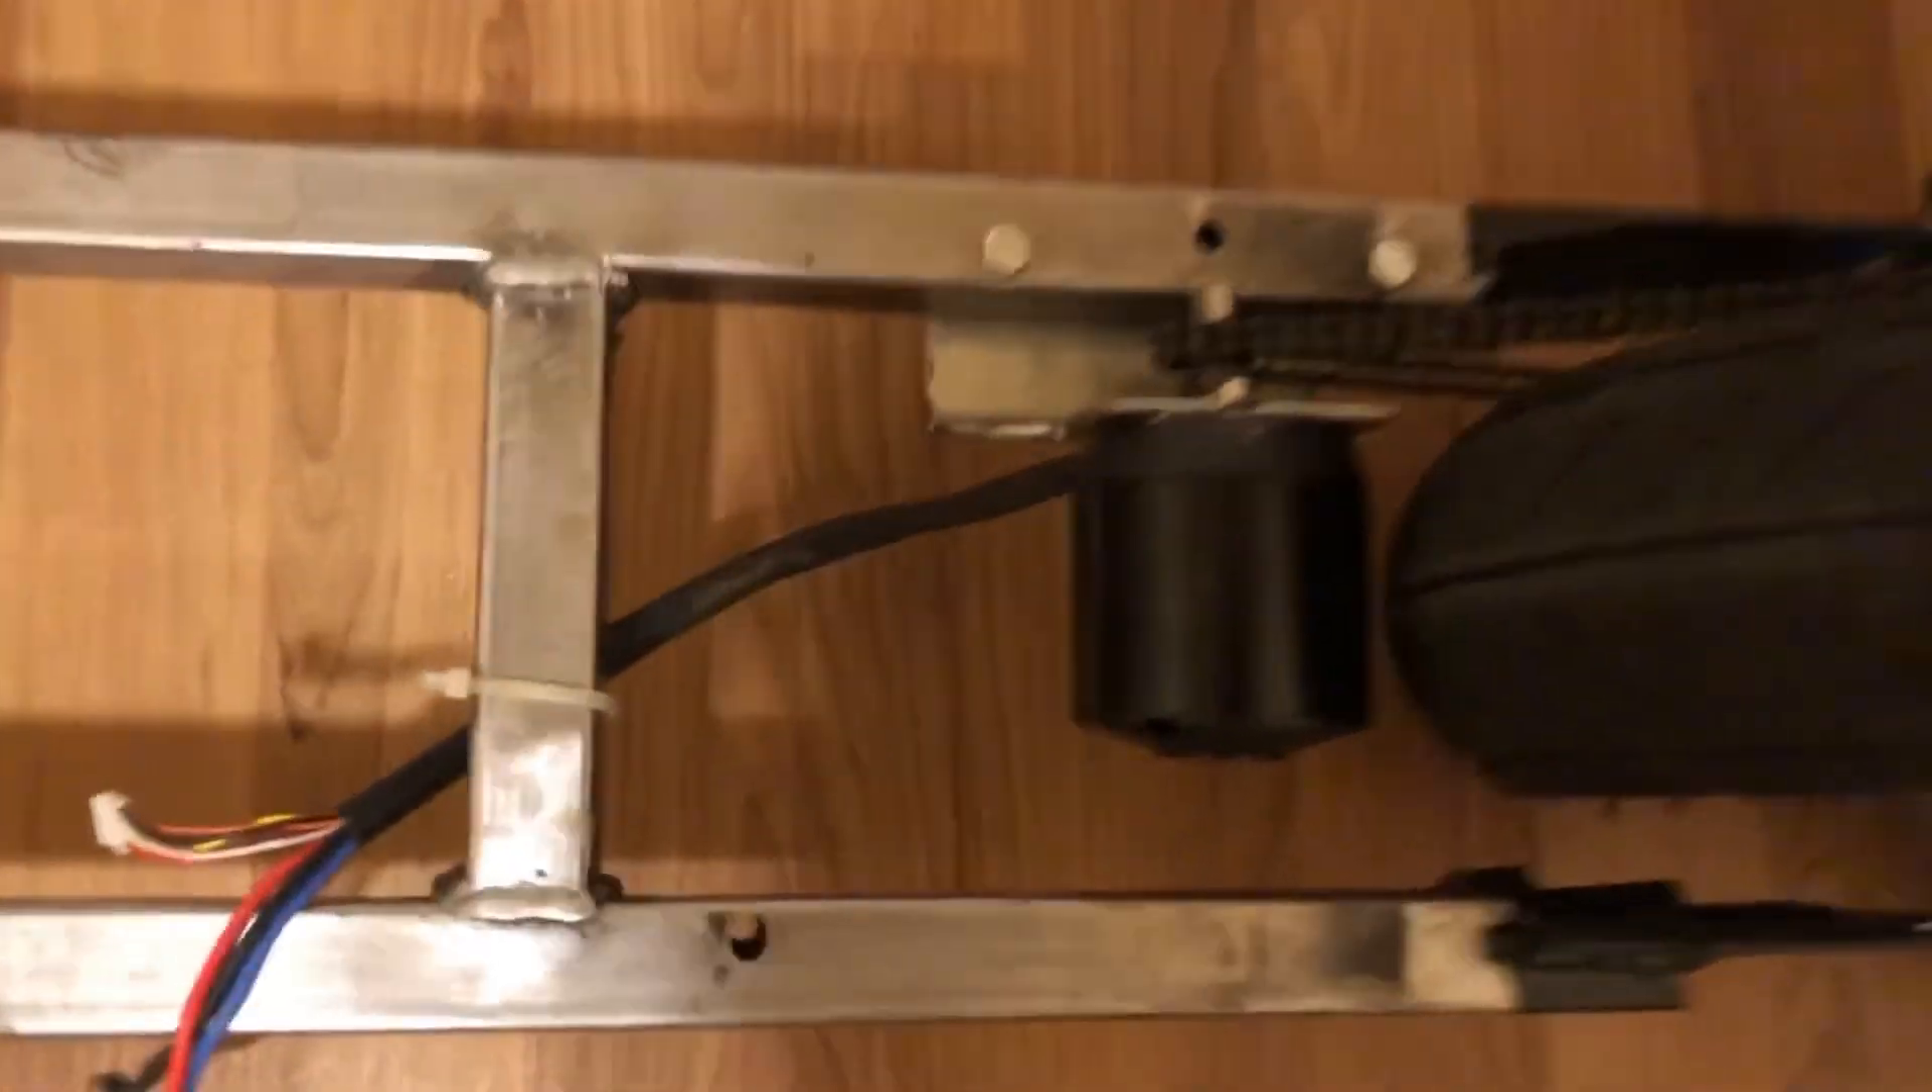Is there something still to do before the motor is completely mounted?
No.